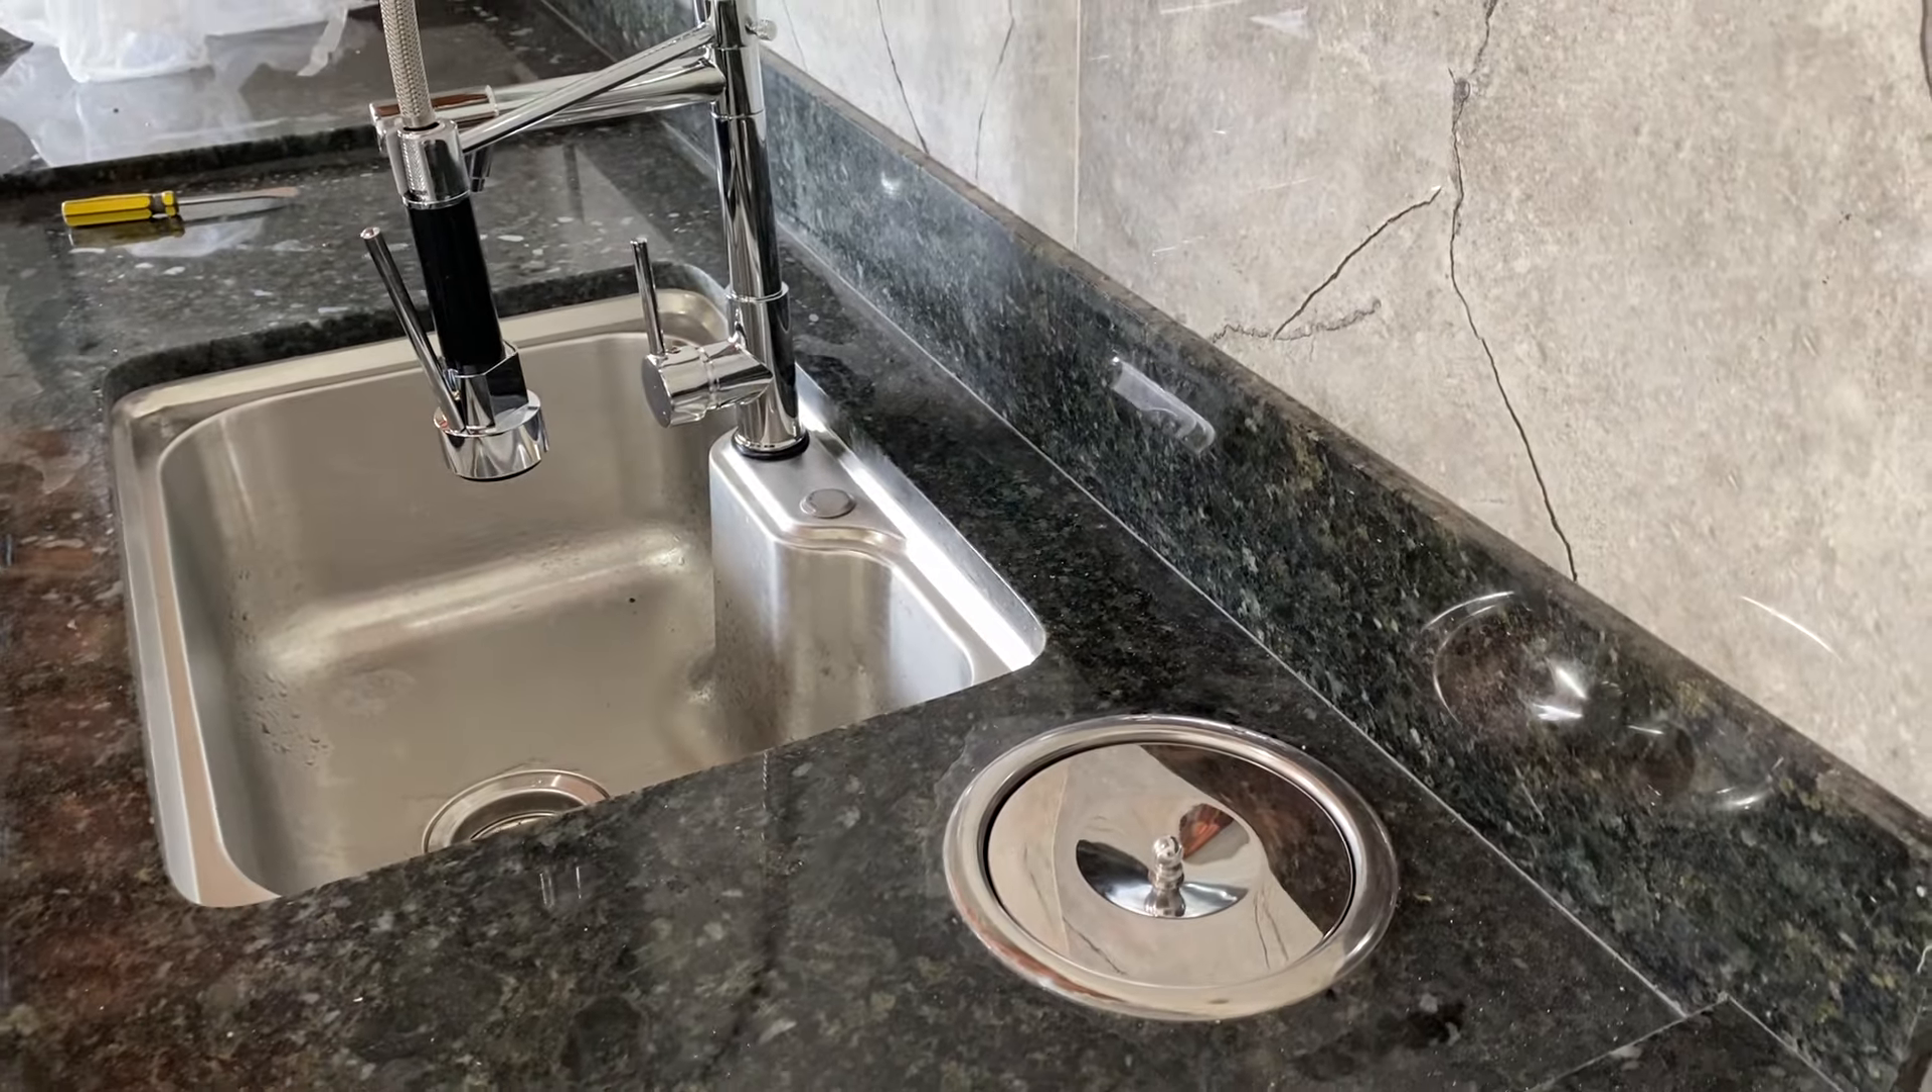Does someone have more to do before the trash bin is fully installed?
No.